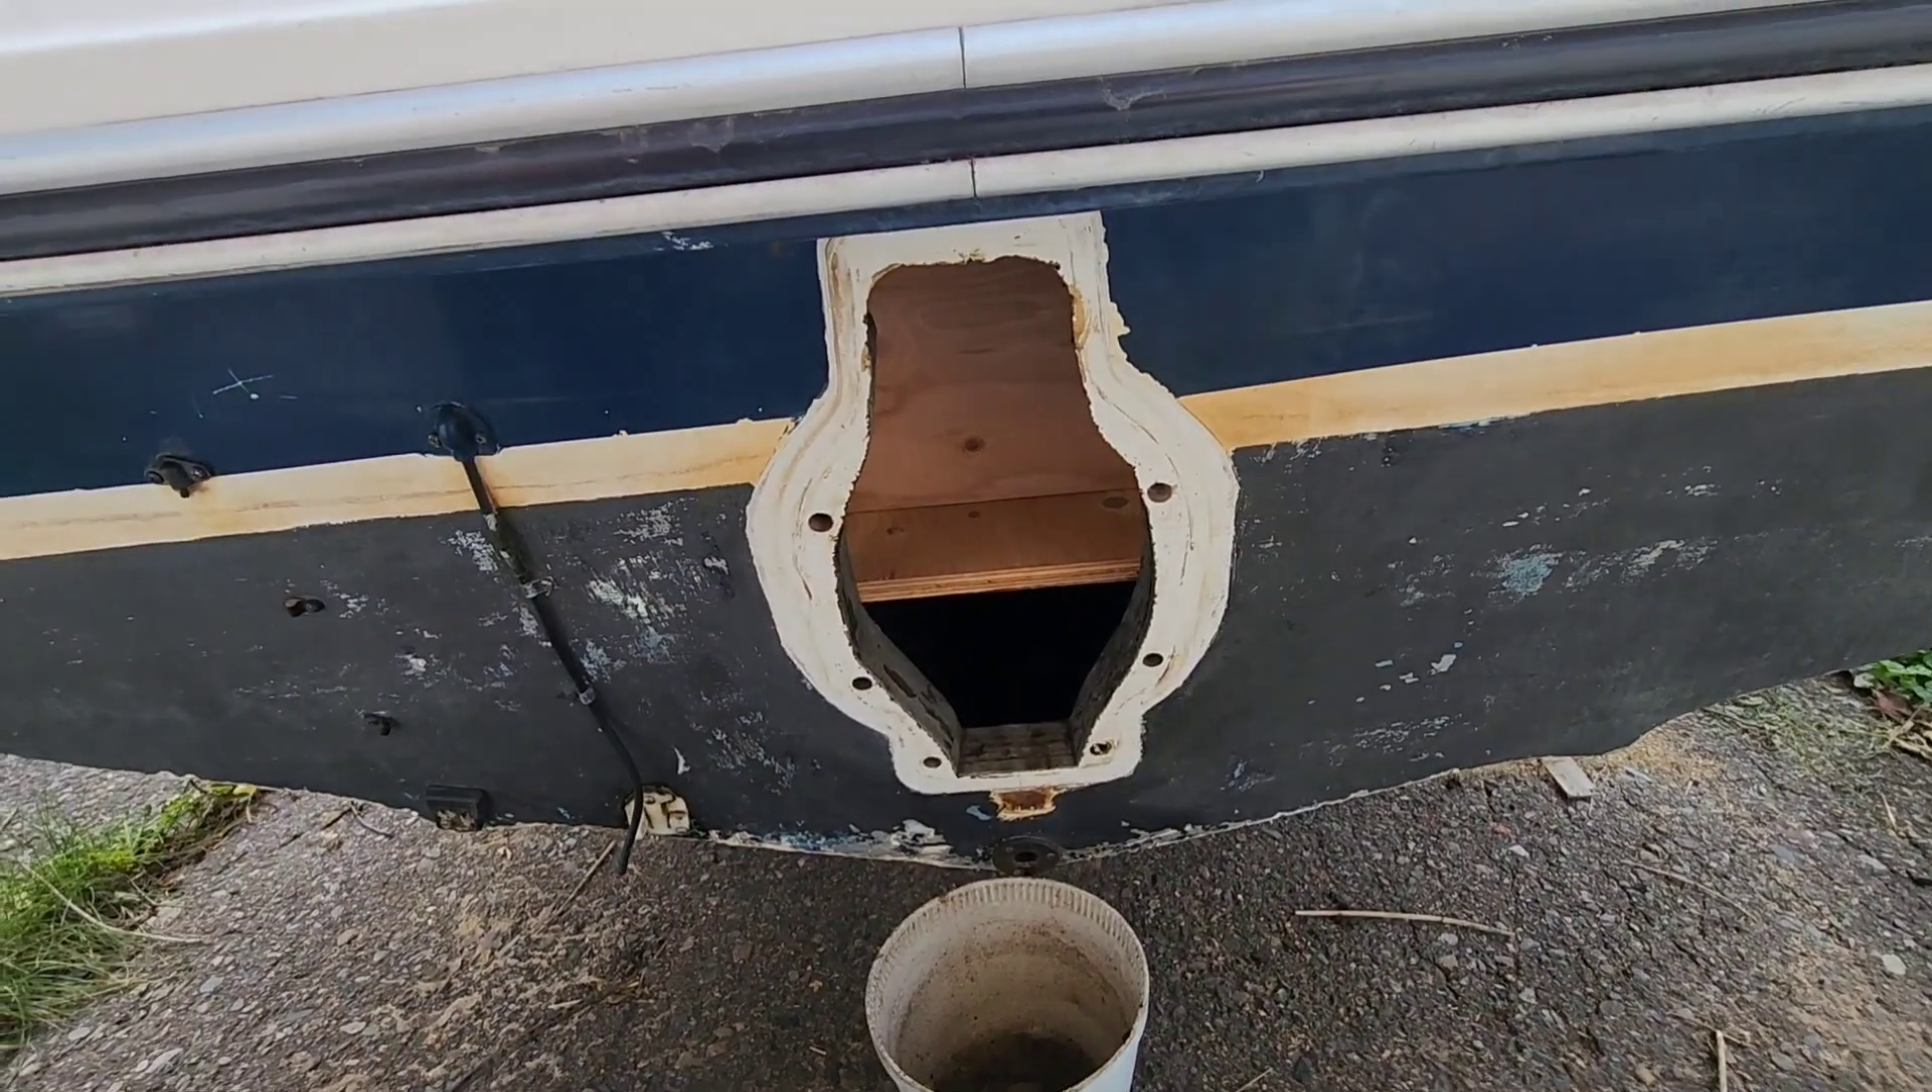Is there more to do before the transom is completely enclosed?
Yes.